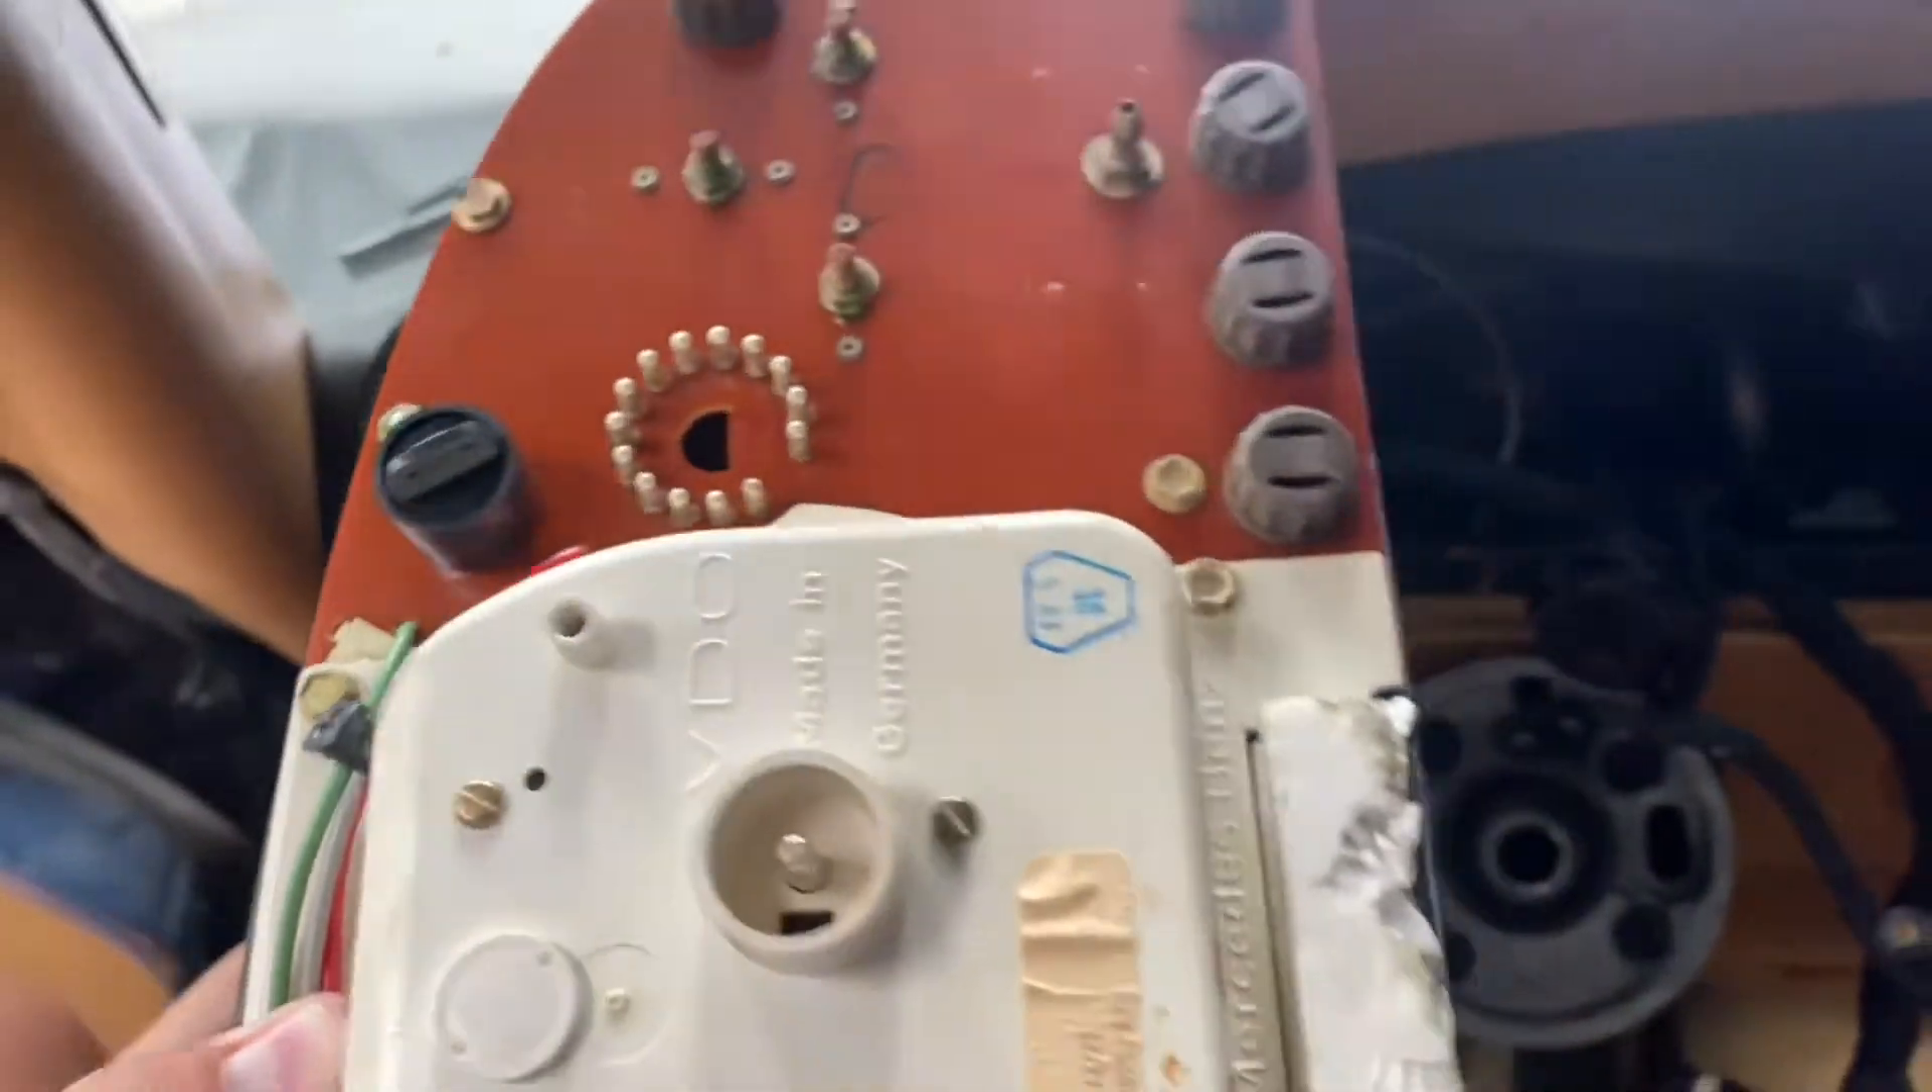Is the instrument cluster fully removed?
Yes.